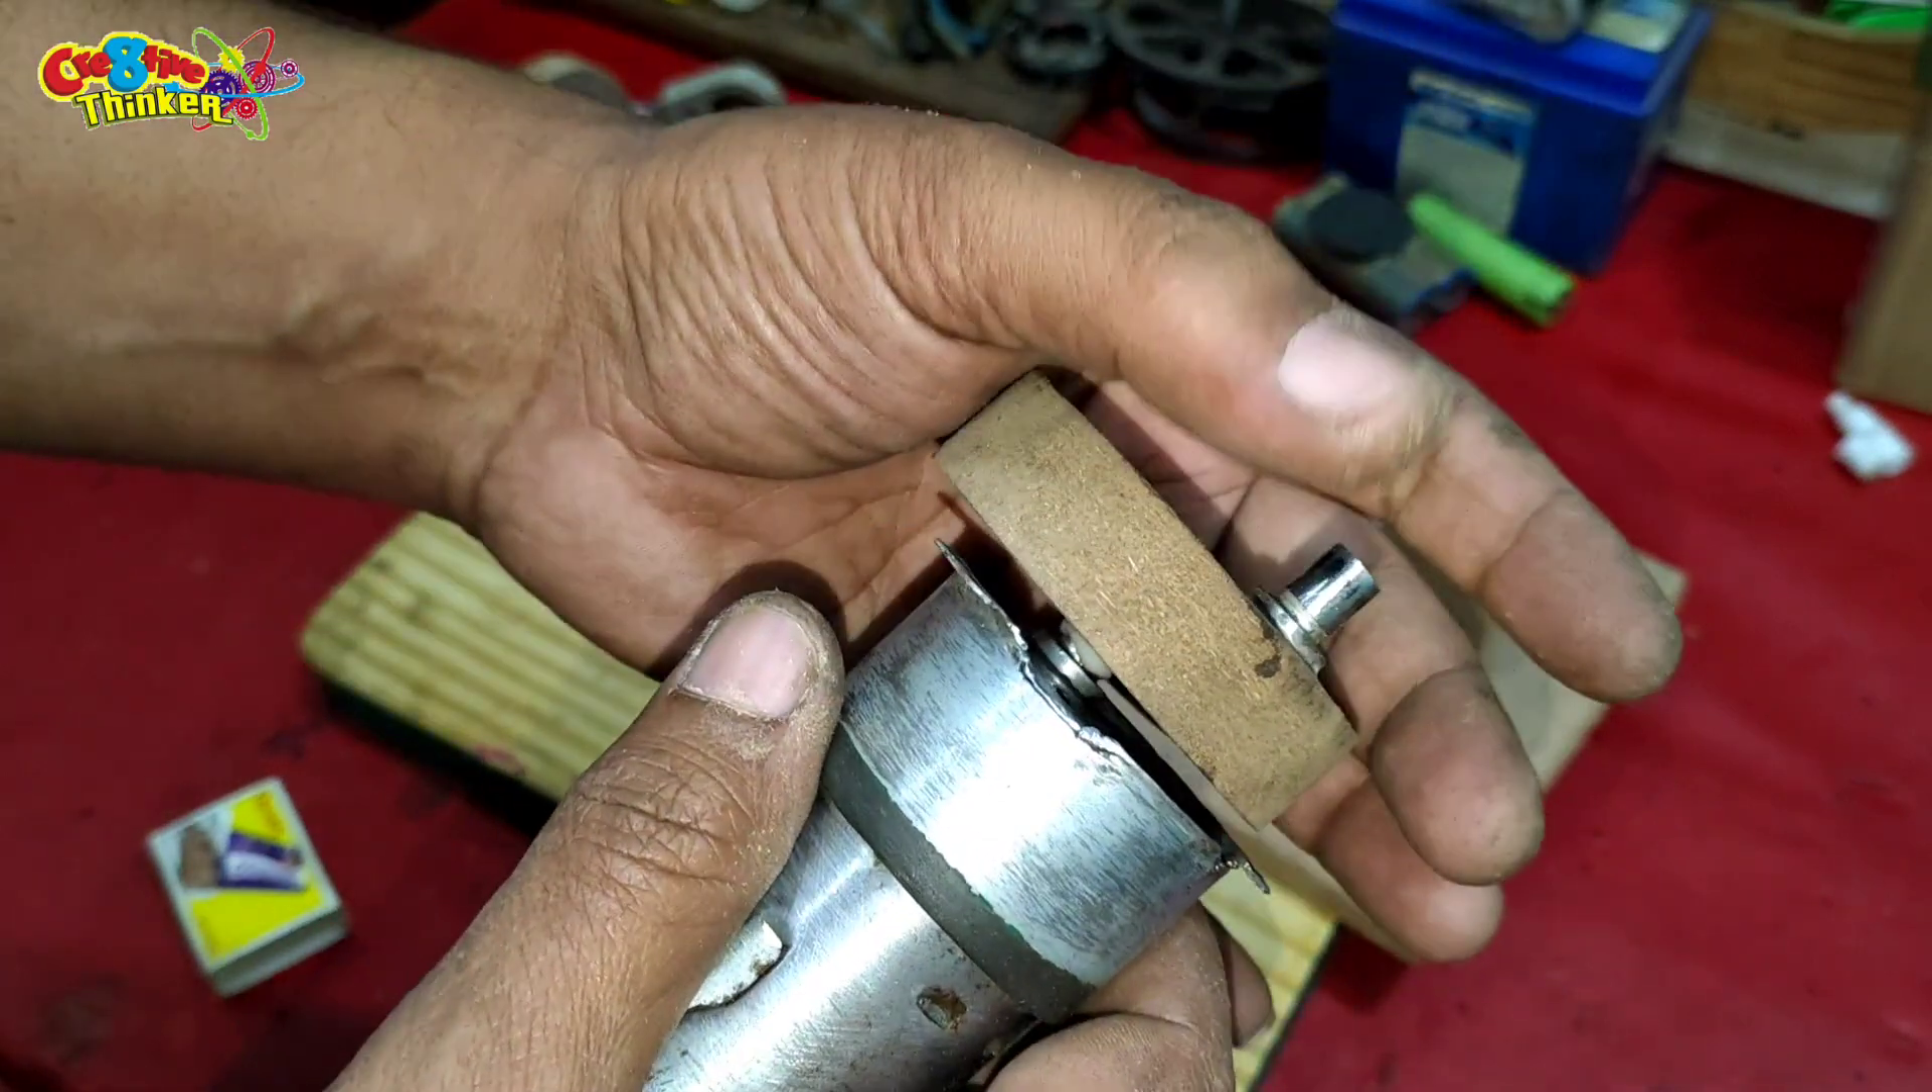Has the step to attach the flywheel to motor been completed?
Yes.